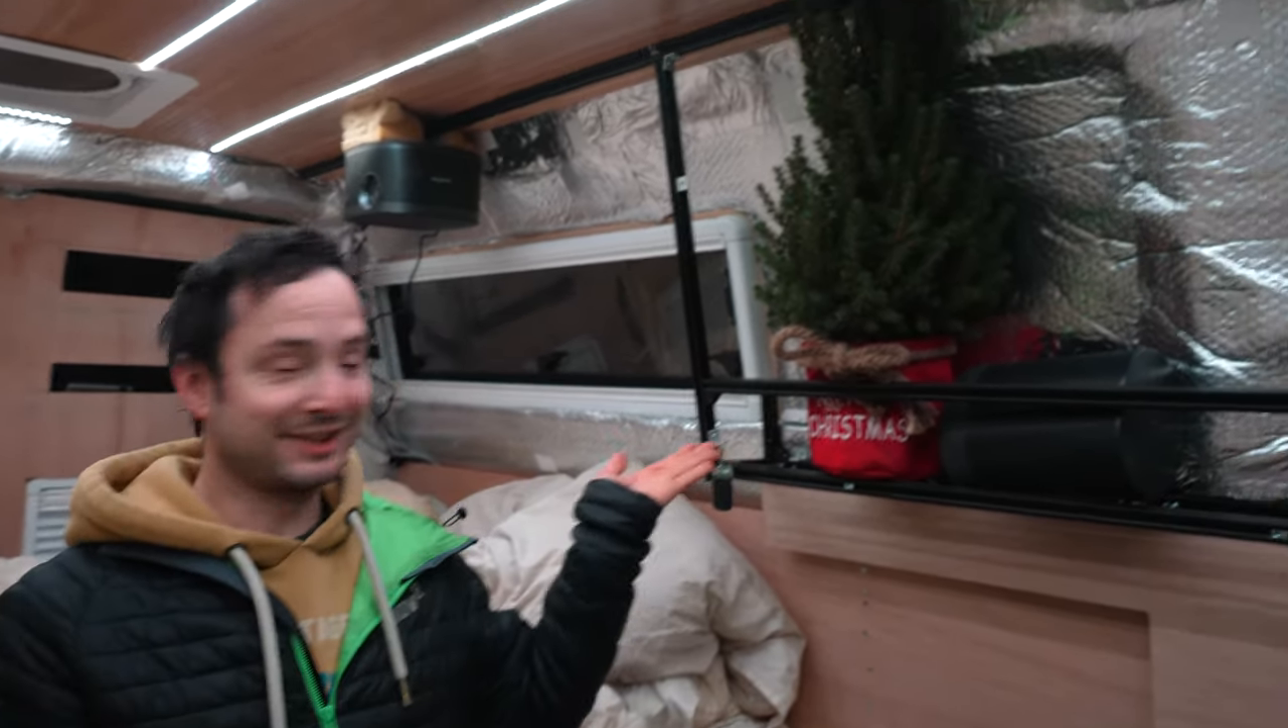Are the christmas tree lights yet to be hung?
Yes.